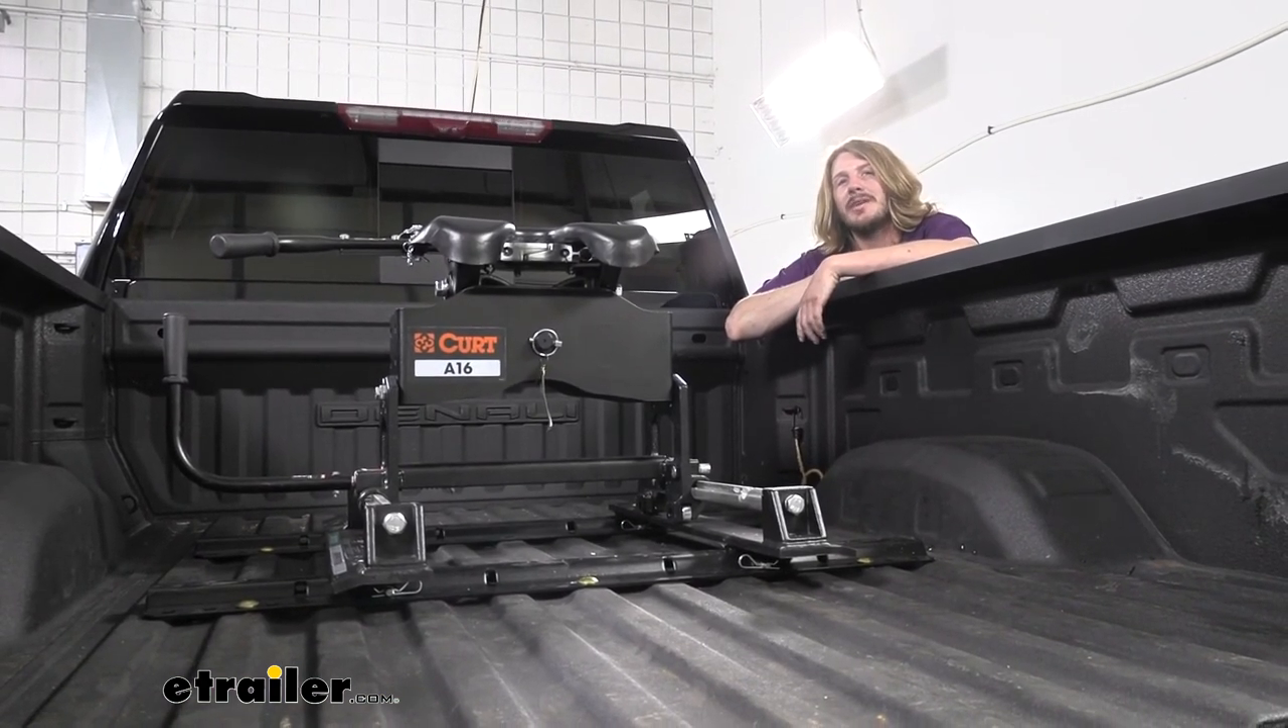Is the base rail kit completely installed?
Yes.